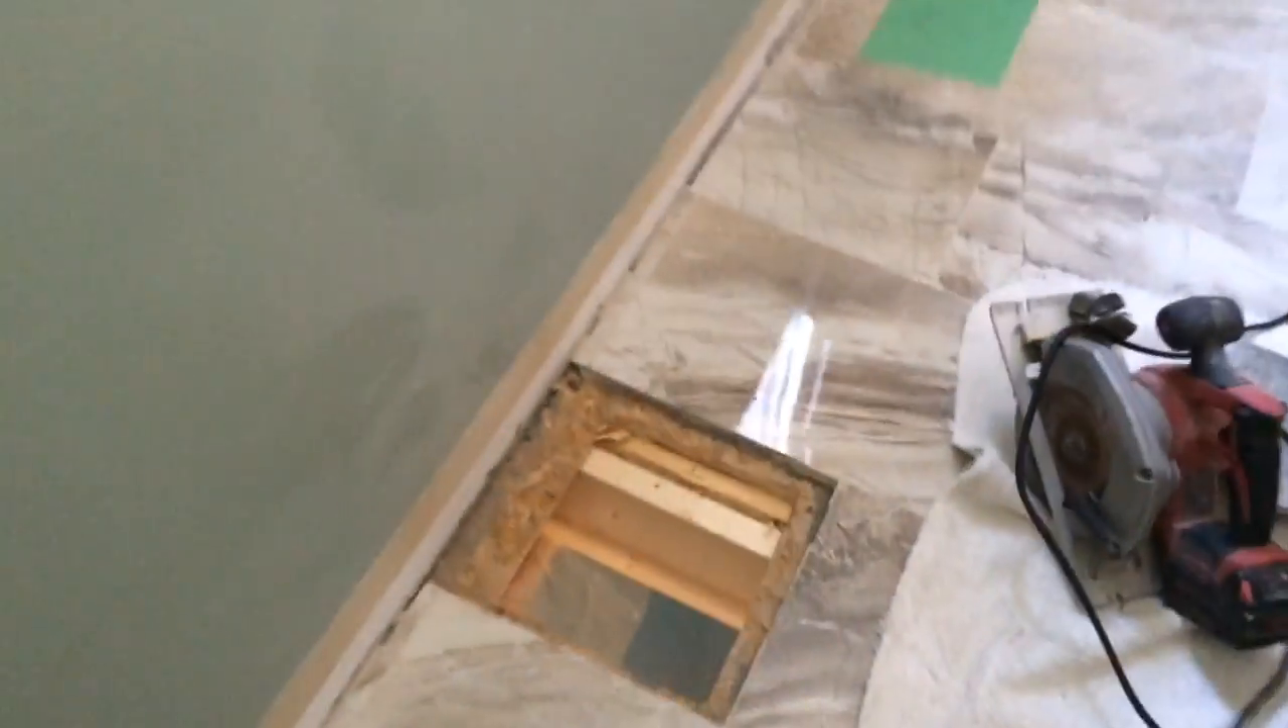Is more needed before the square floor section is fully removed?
No.